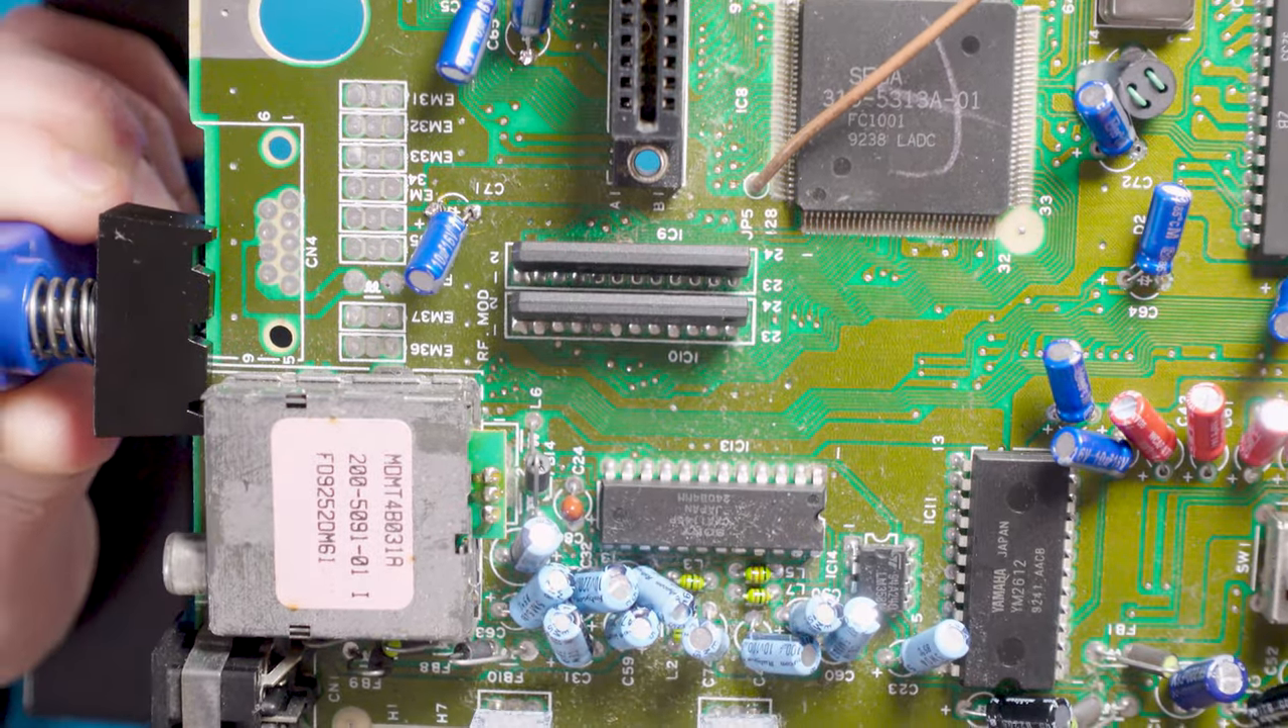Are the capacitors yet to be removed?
Yes.